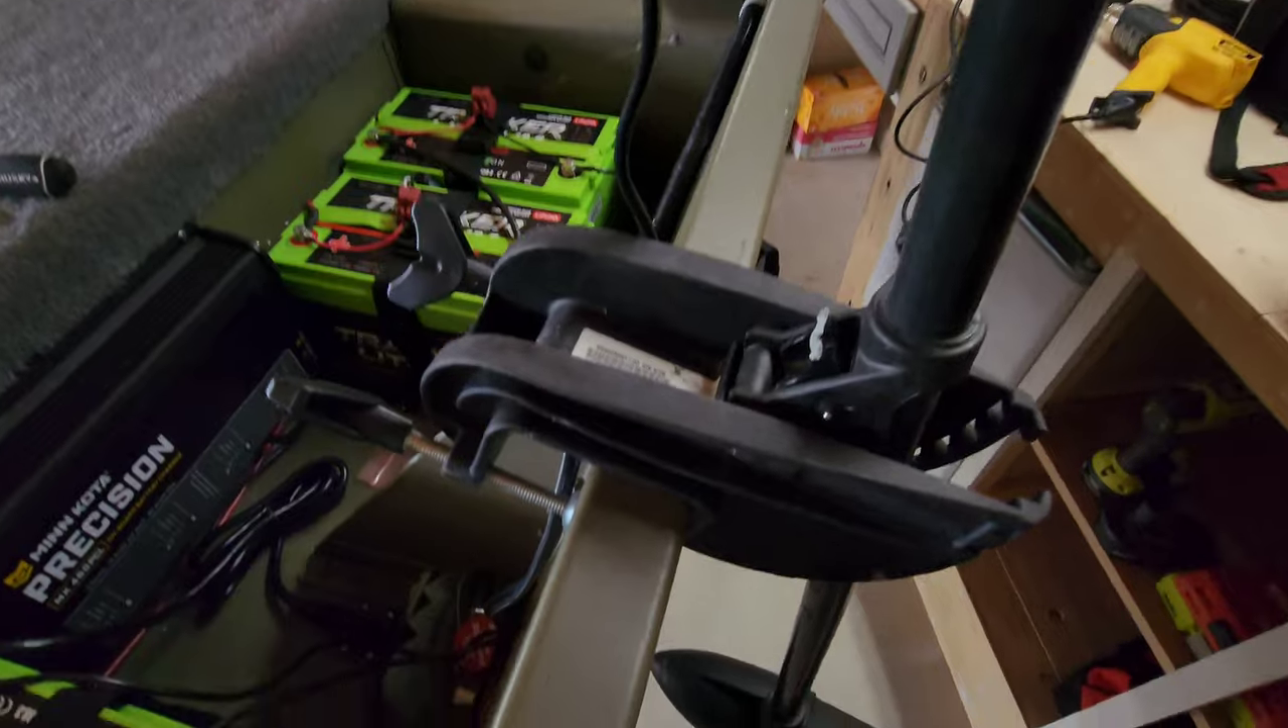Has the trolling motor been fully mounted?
Yes.